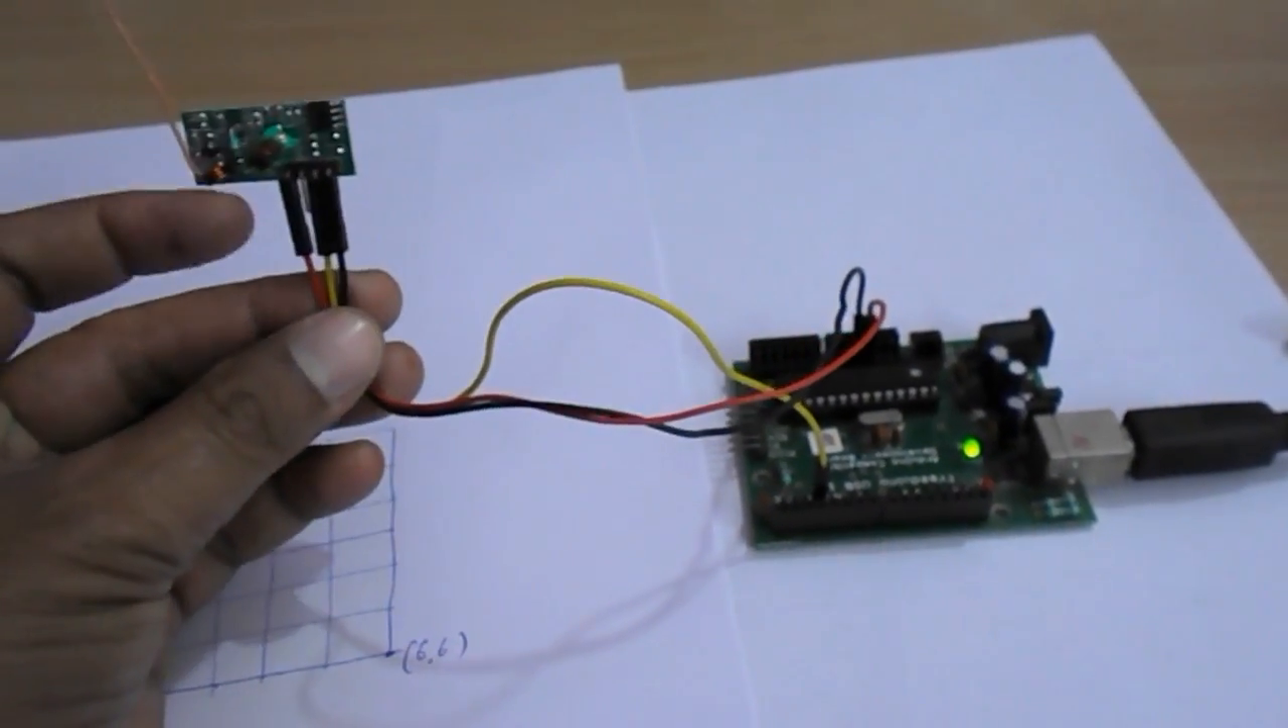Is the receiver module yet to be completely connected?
No.